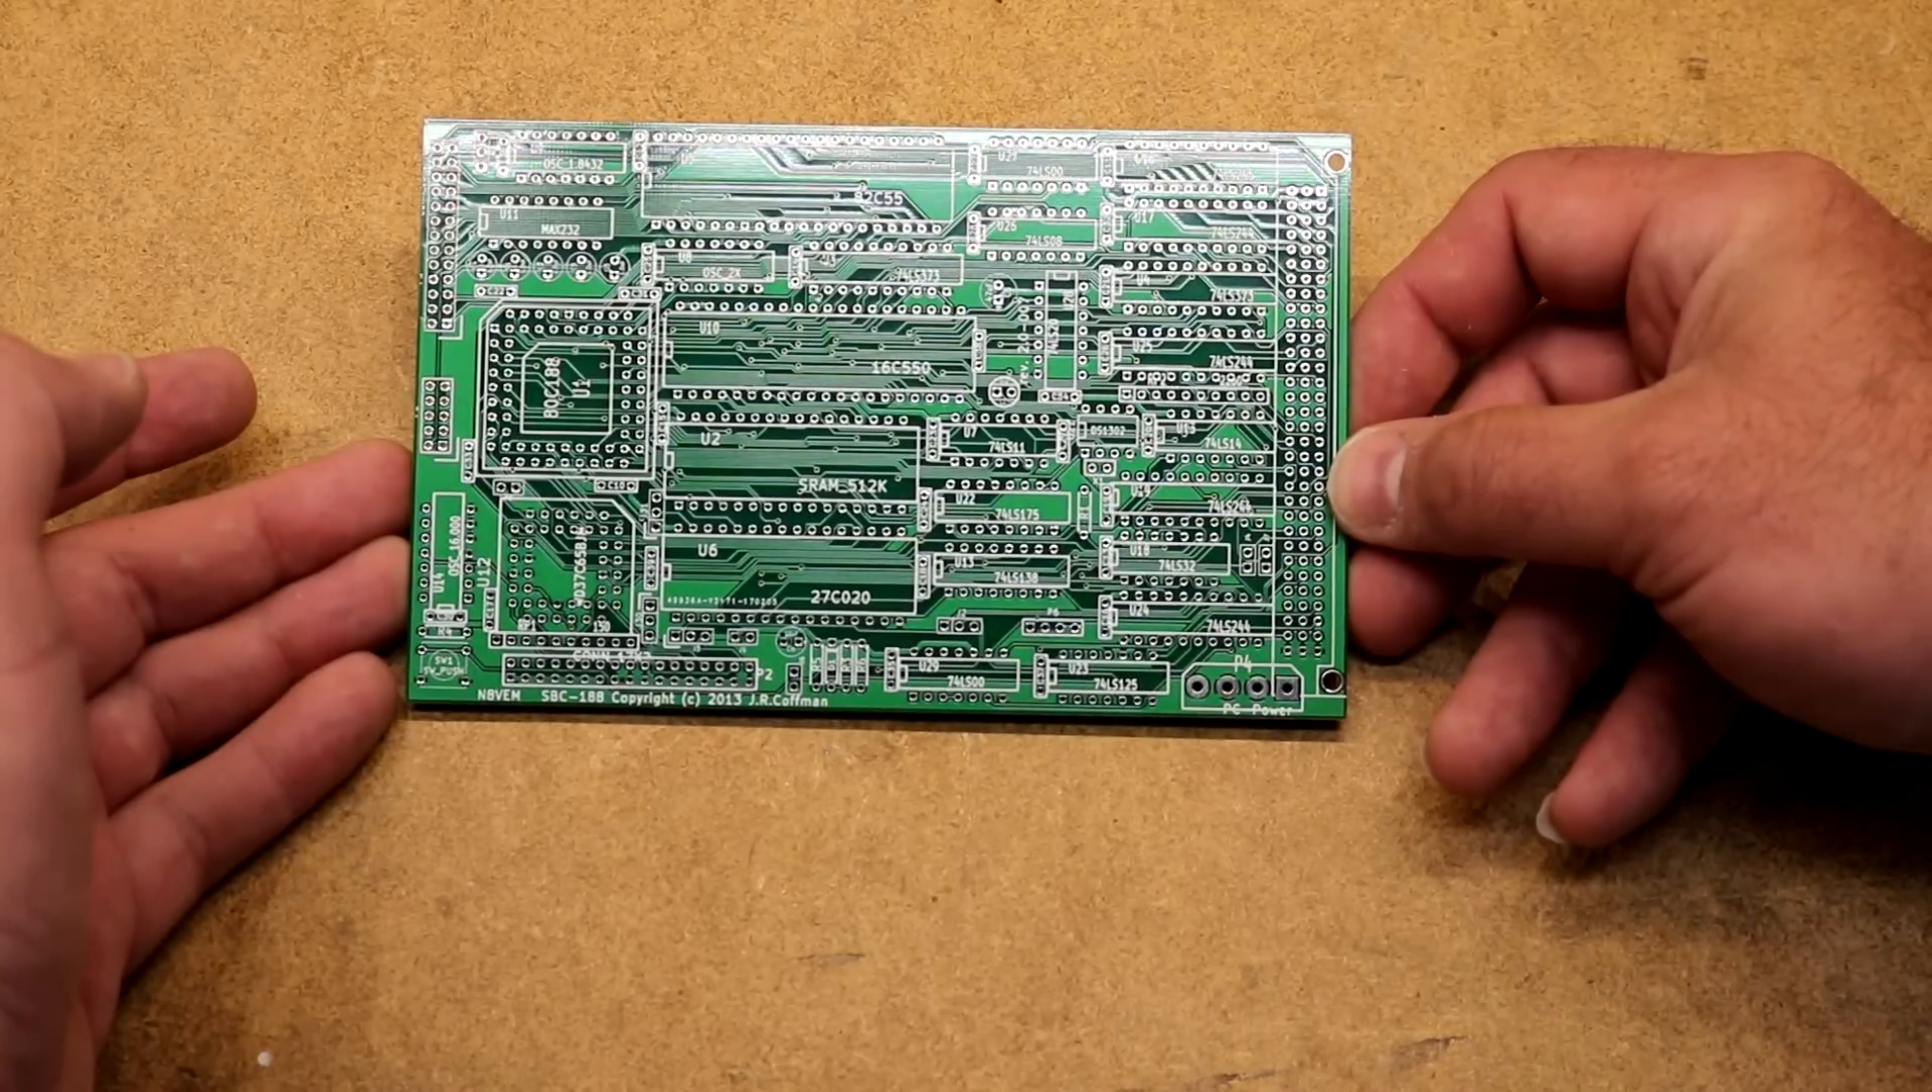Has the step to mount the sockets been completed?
No.